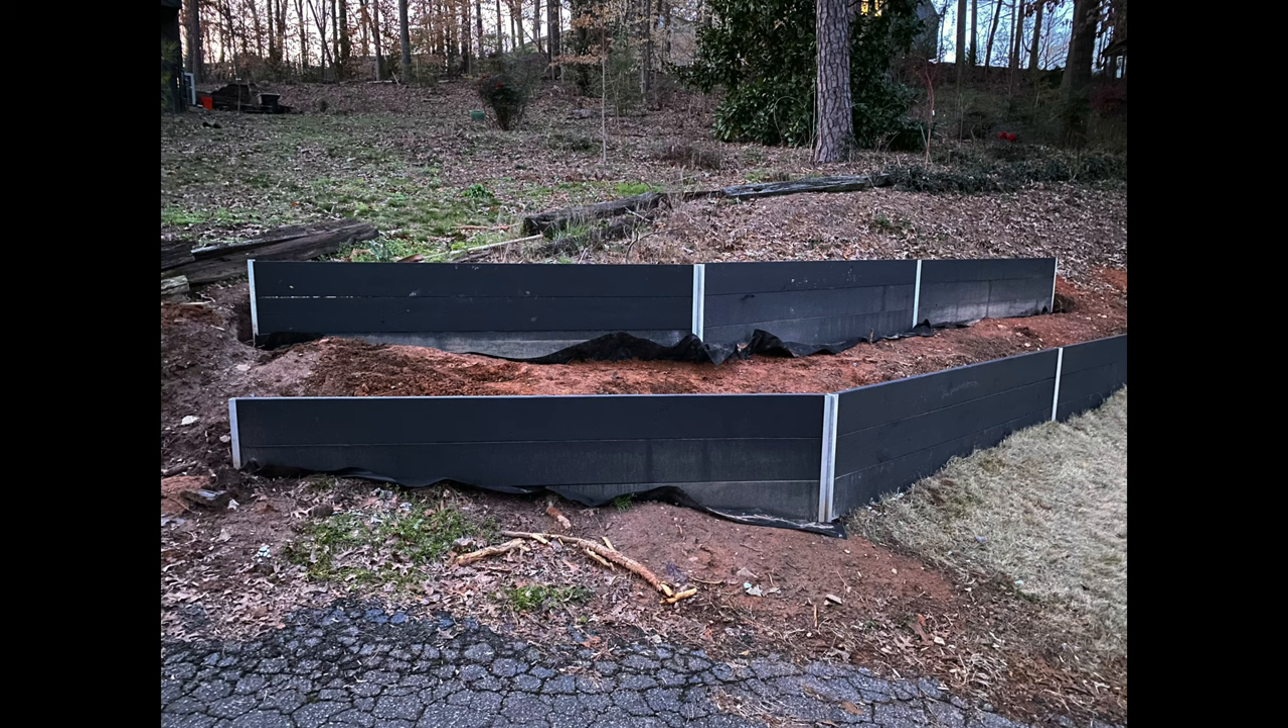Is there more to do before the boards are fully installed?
No.